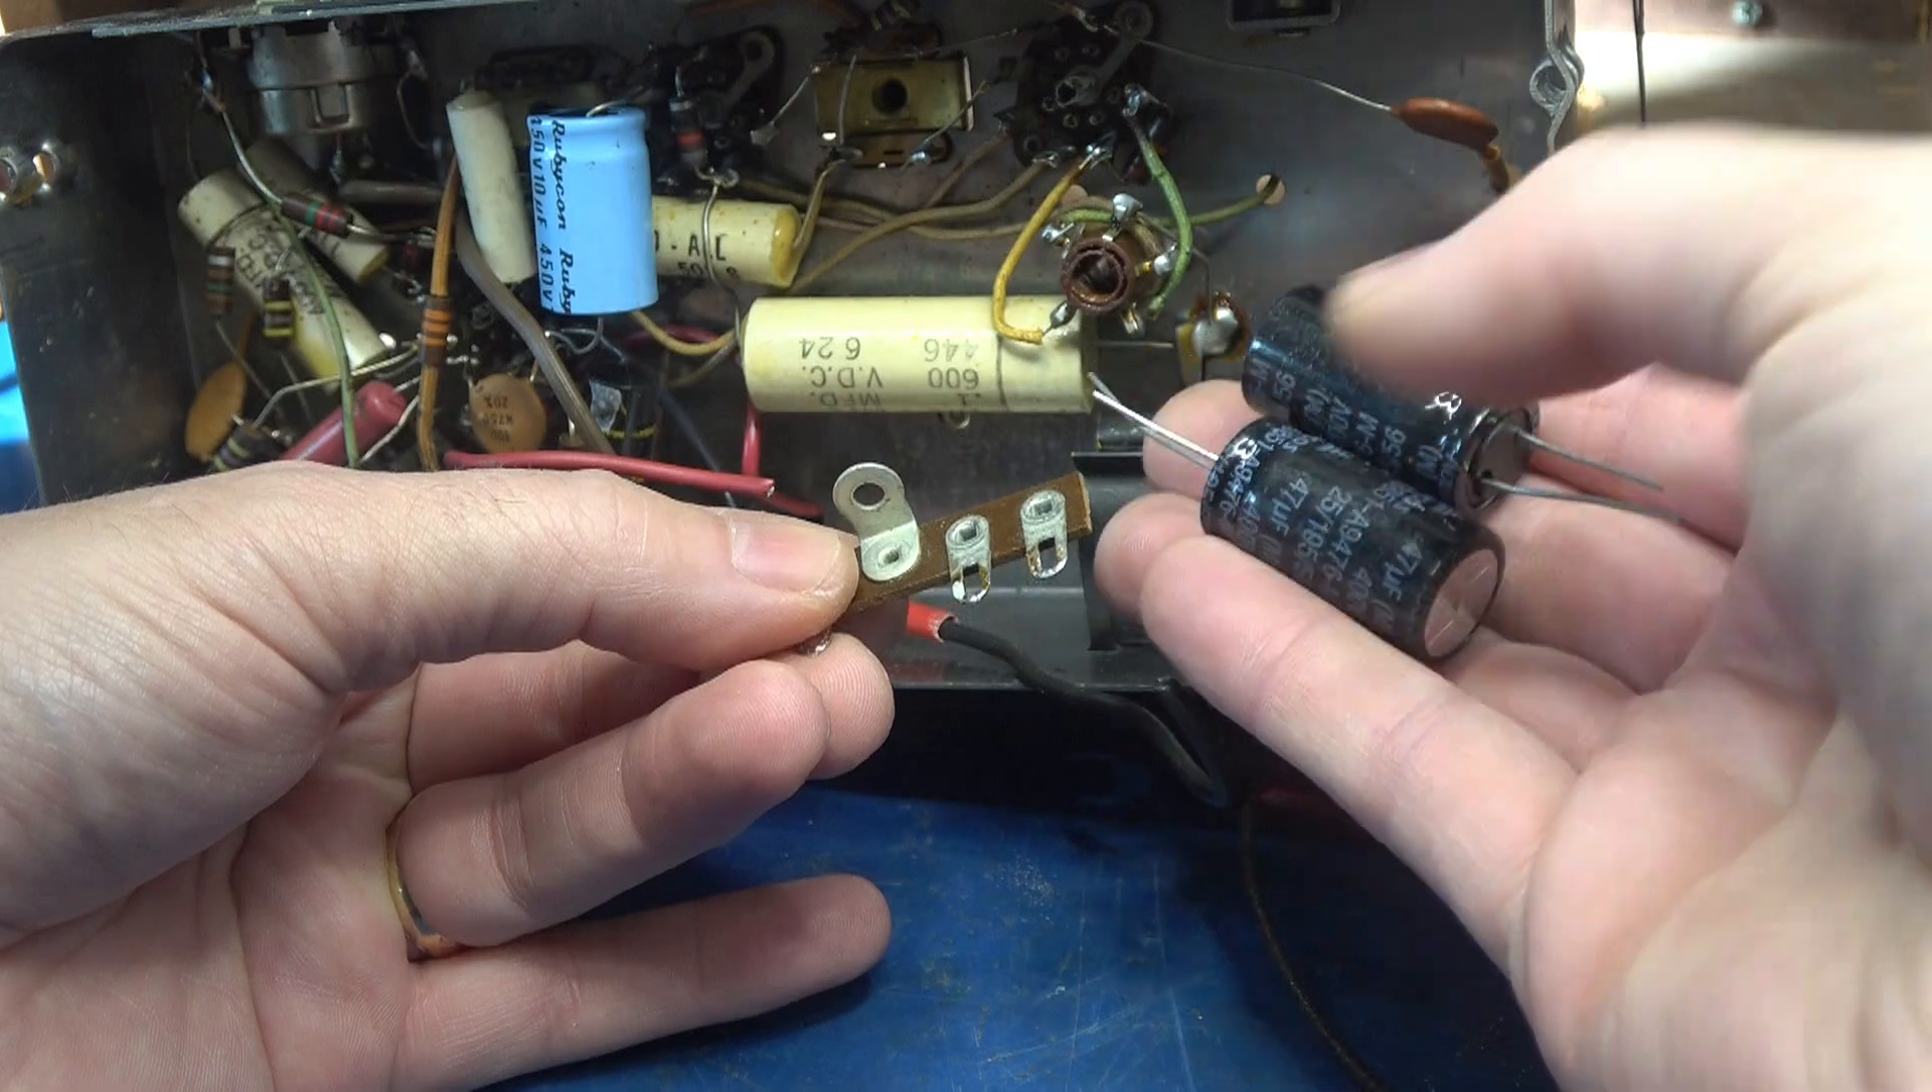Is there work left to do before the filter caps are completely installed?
Yes.